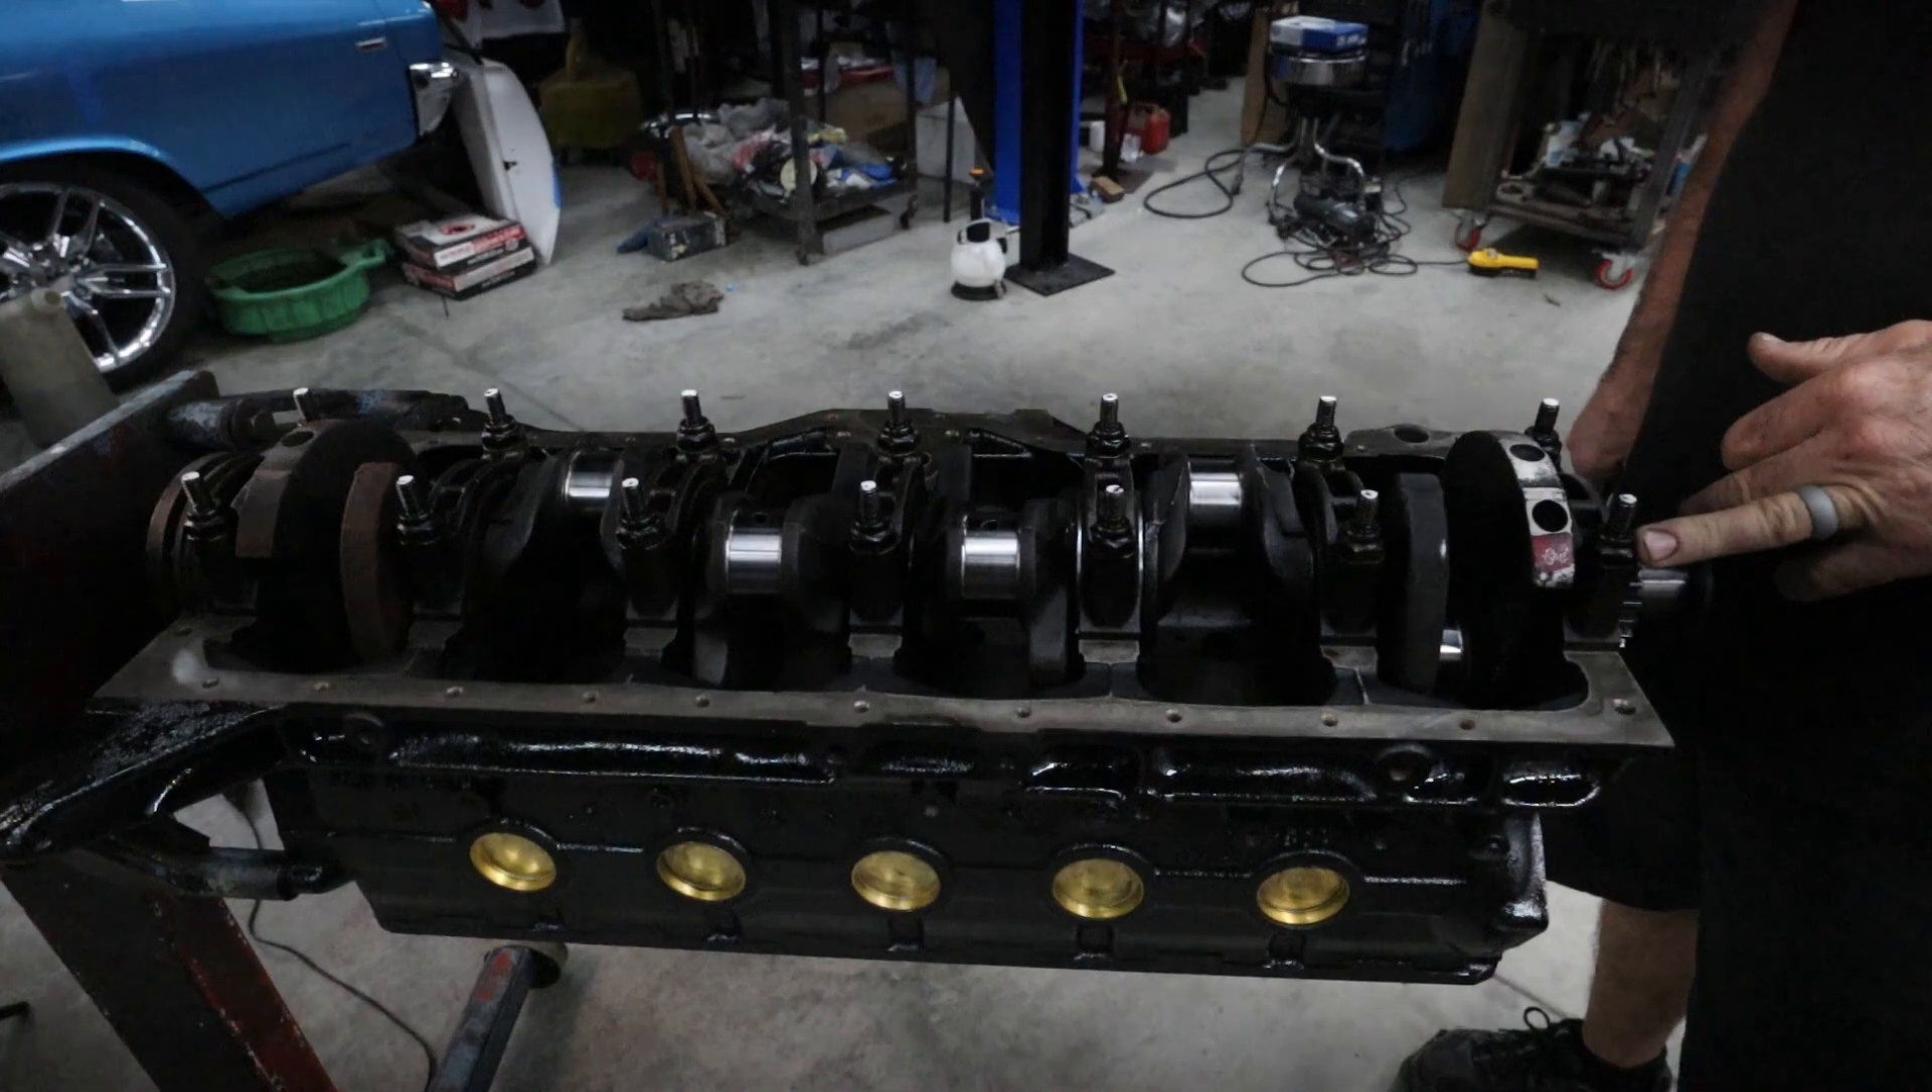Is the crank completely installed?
Yes.